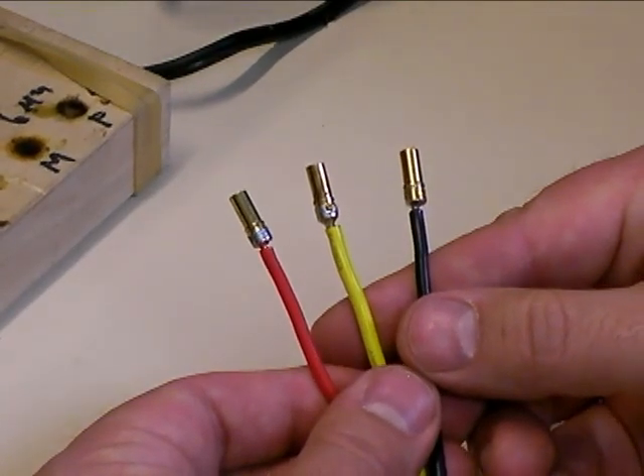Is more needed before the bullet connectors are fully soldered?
No.